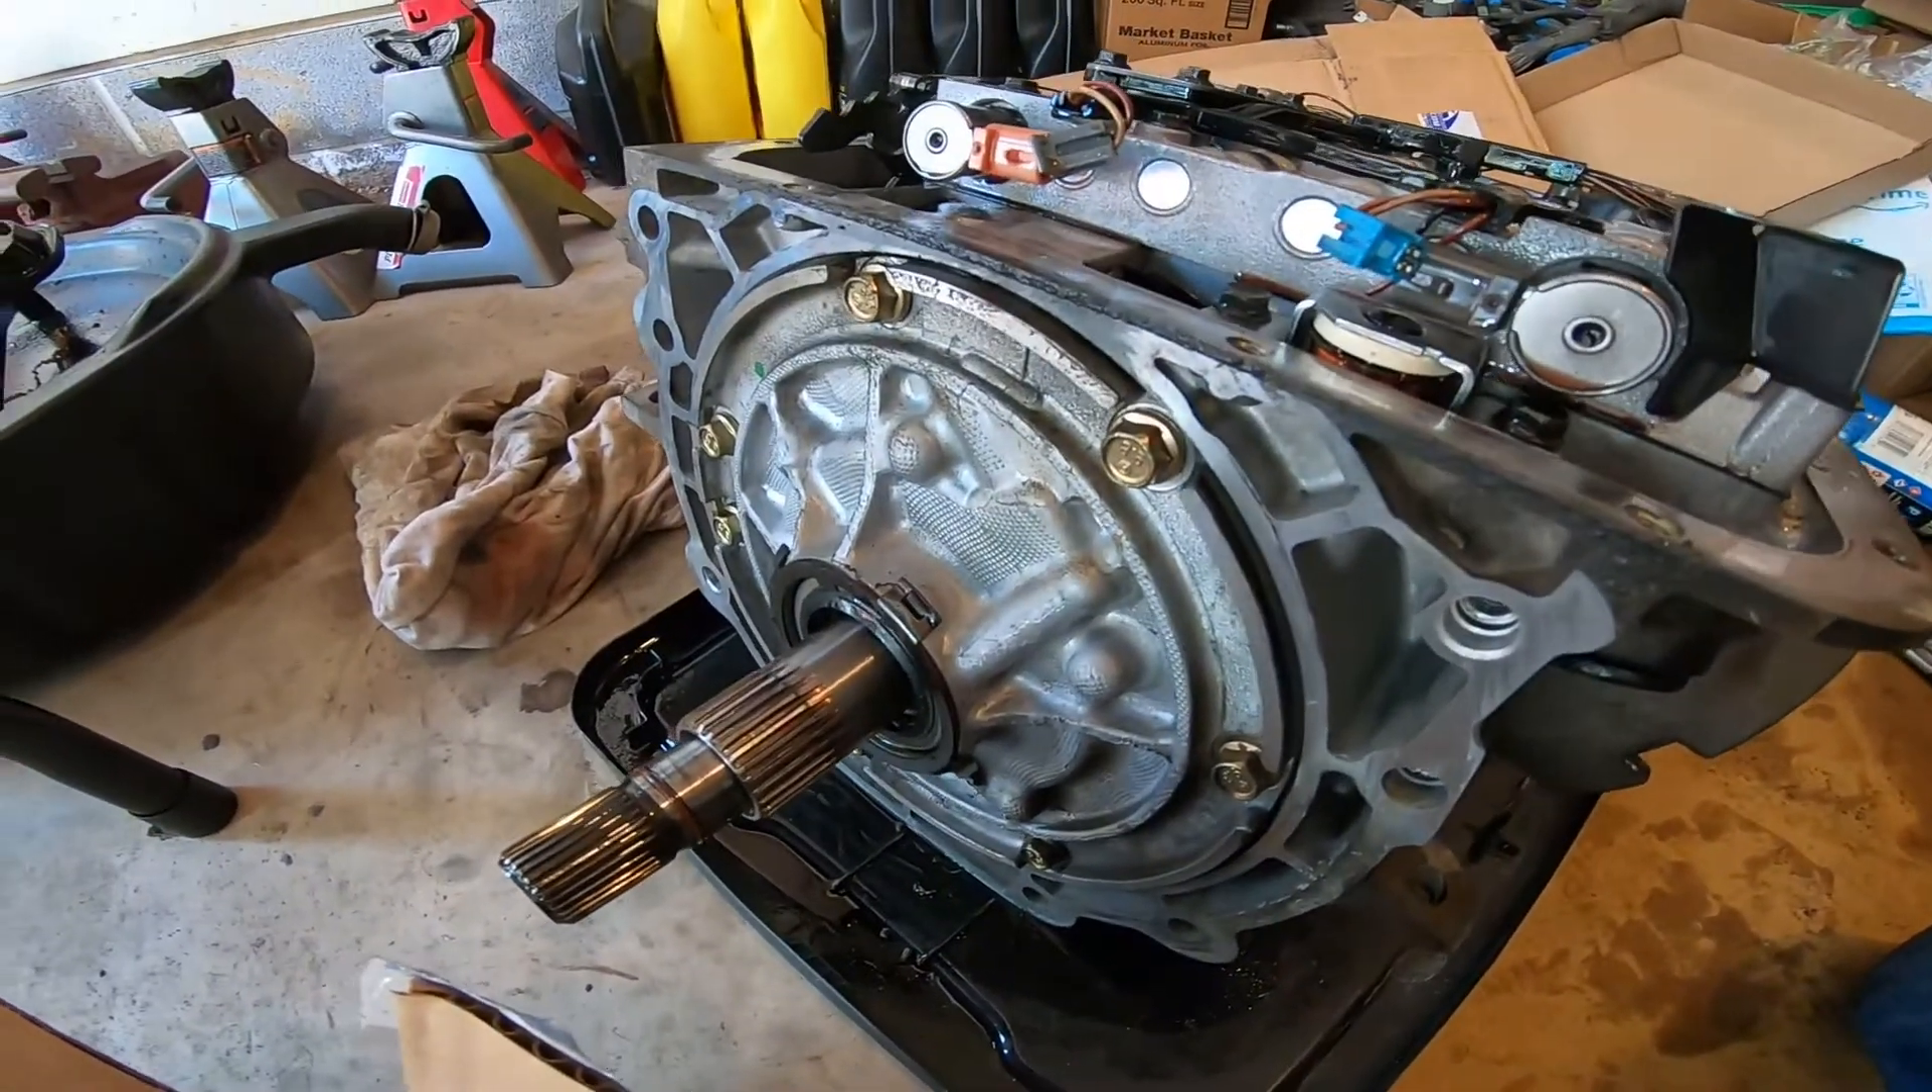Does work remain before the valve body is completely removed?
Yes.